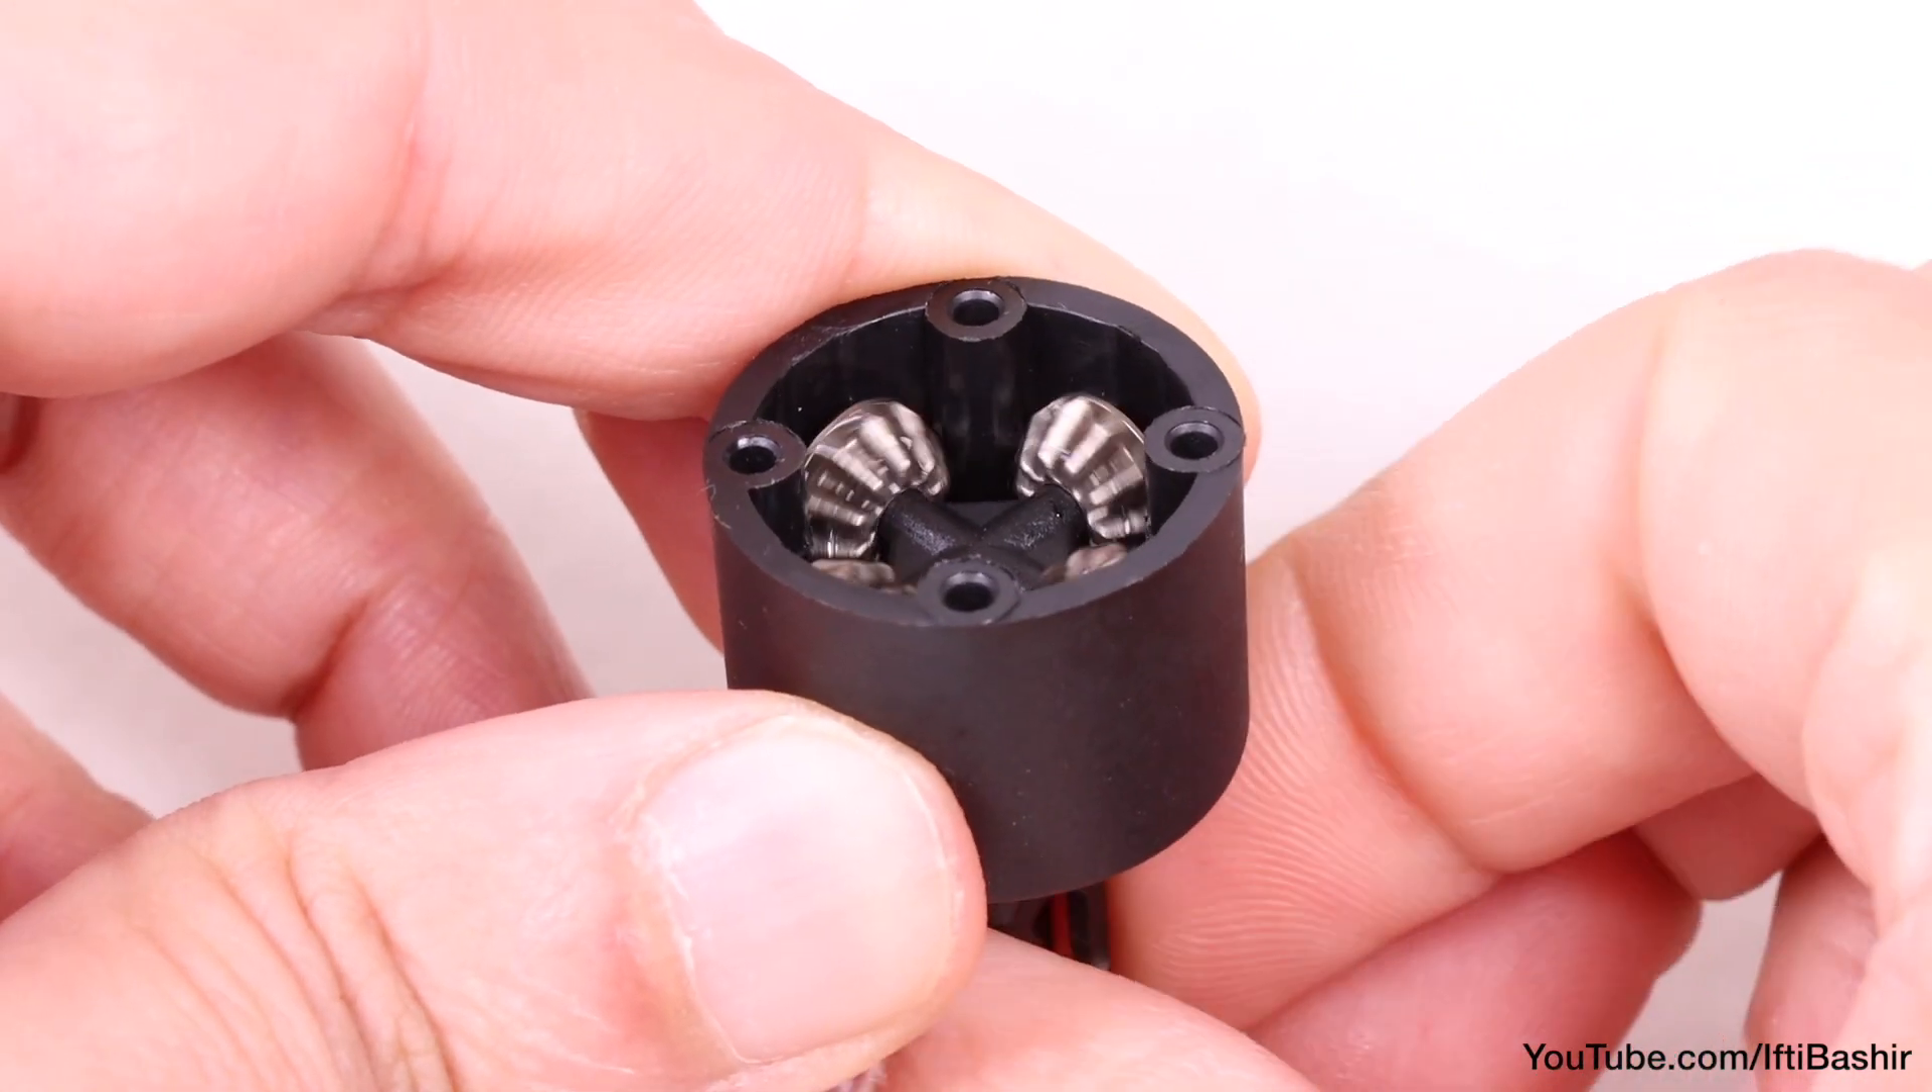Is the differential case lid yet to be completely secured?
Yes.